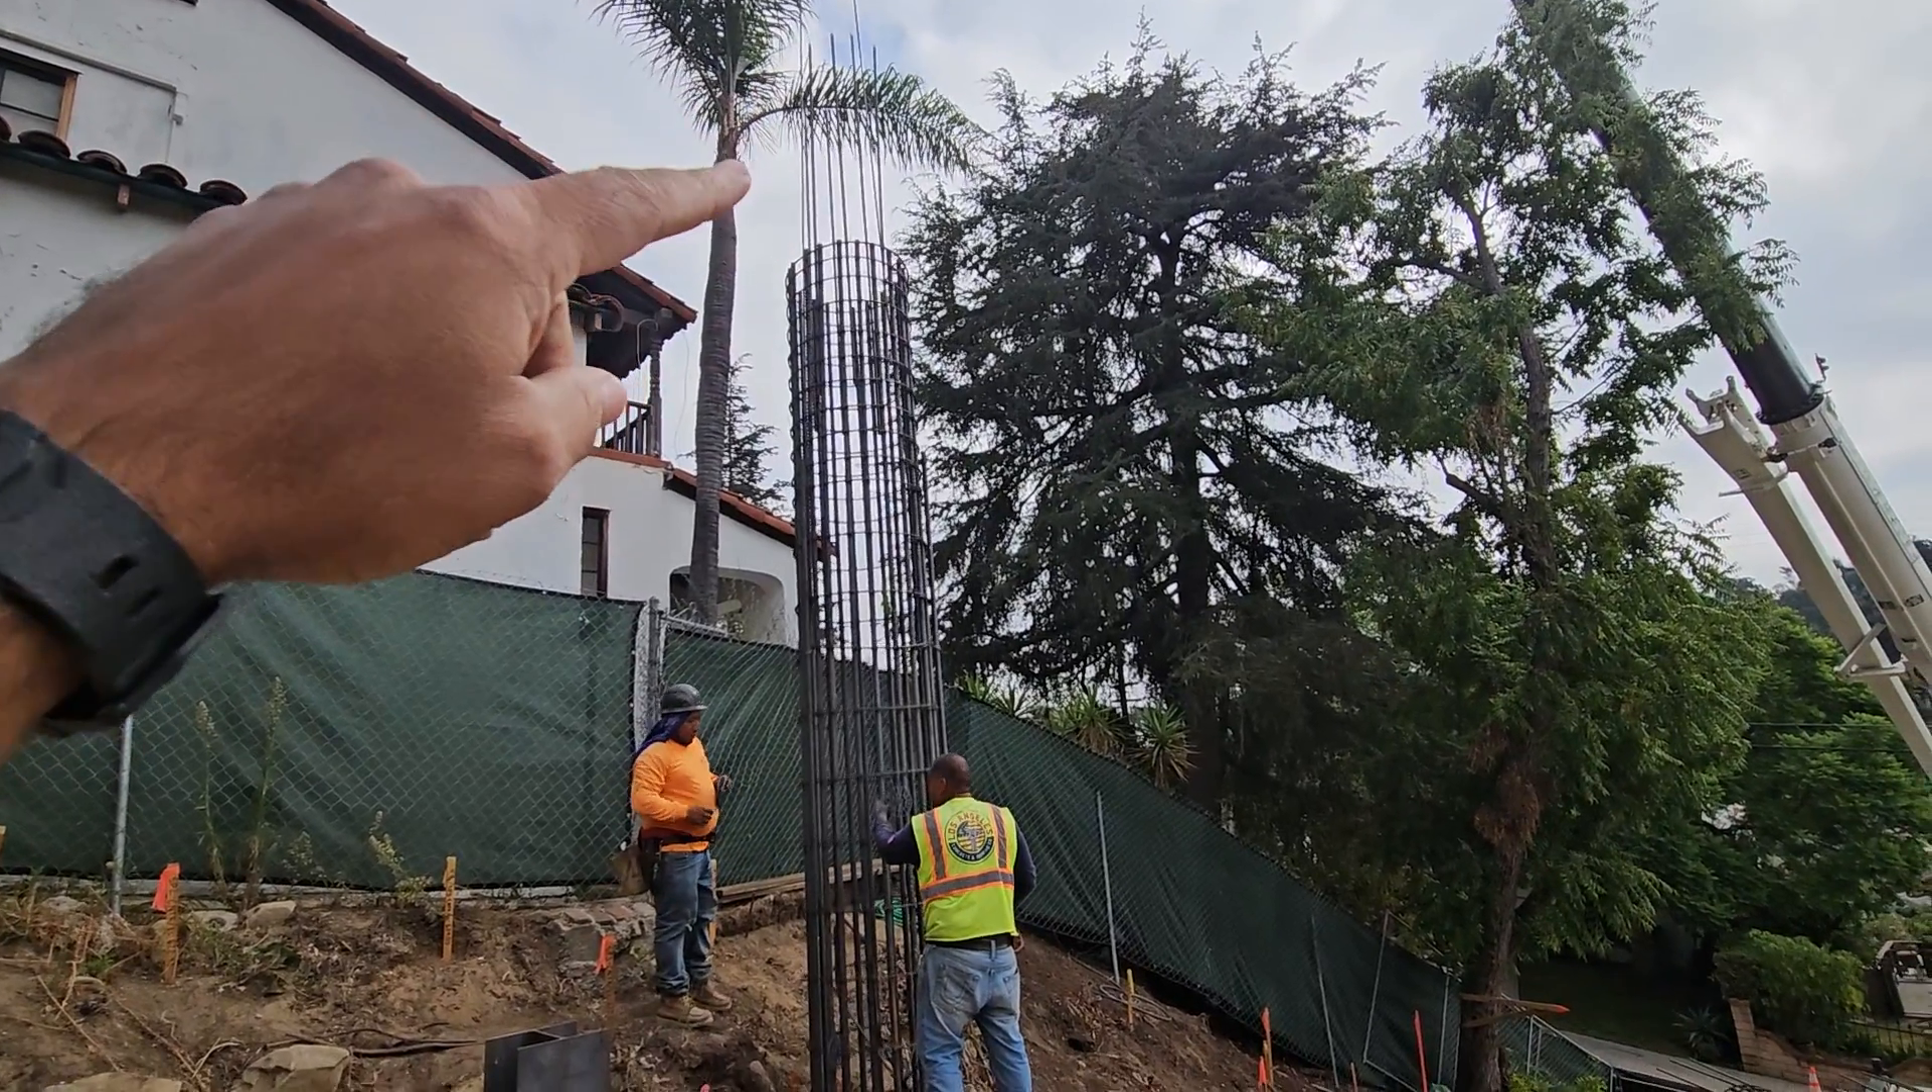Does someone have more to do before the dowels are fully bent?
Yes.